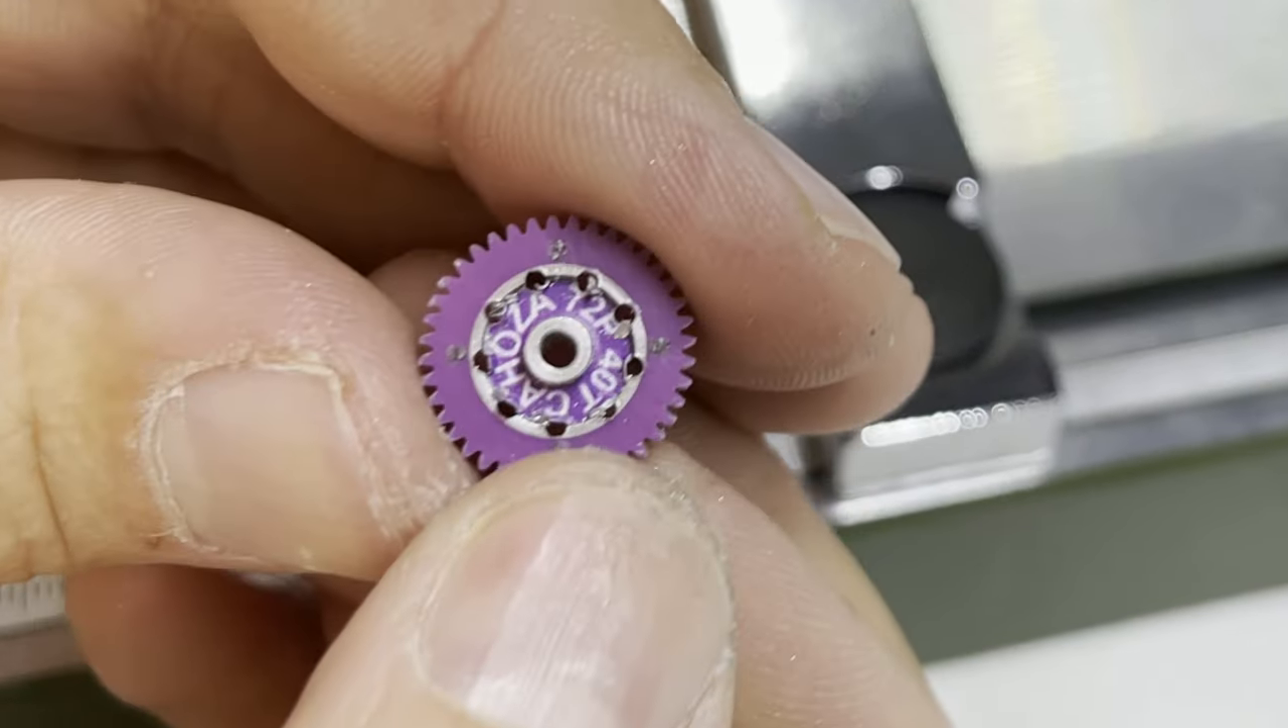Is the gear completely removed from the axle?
Yes.